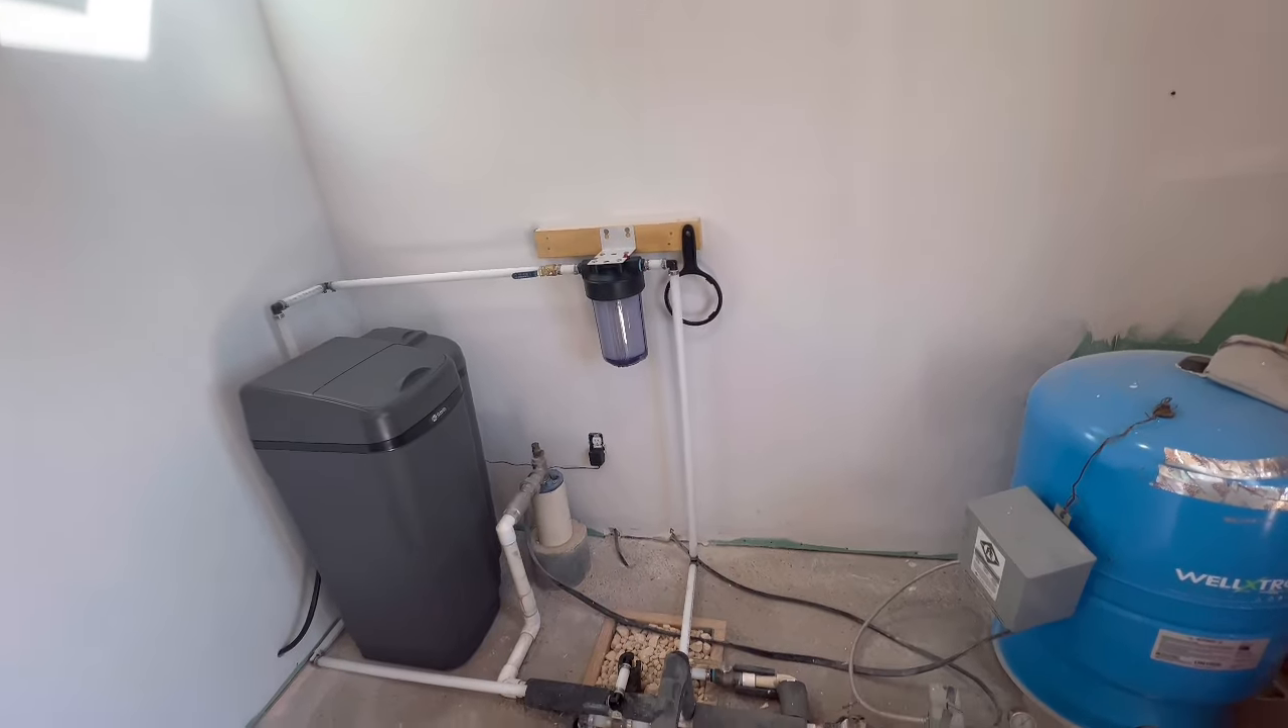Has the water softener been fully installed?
Yes.